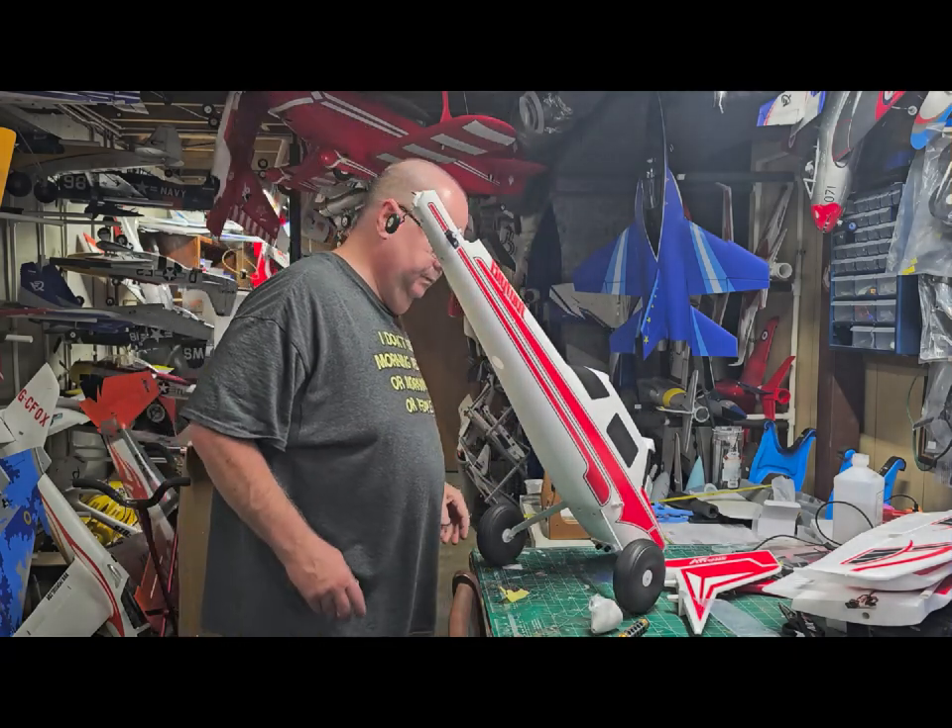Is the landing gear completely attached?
Yes.